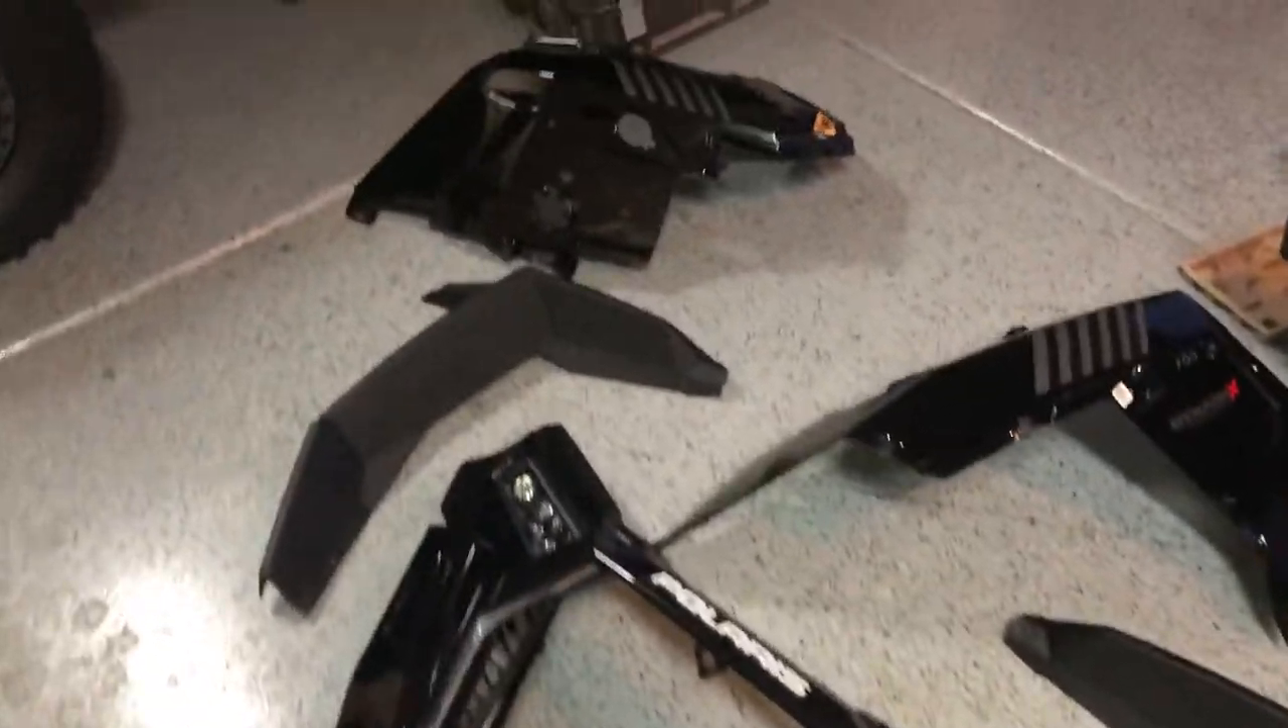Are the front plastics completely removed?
Yes.